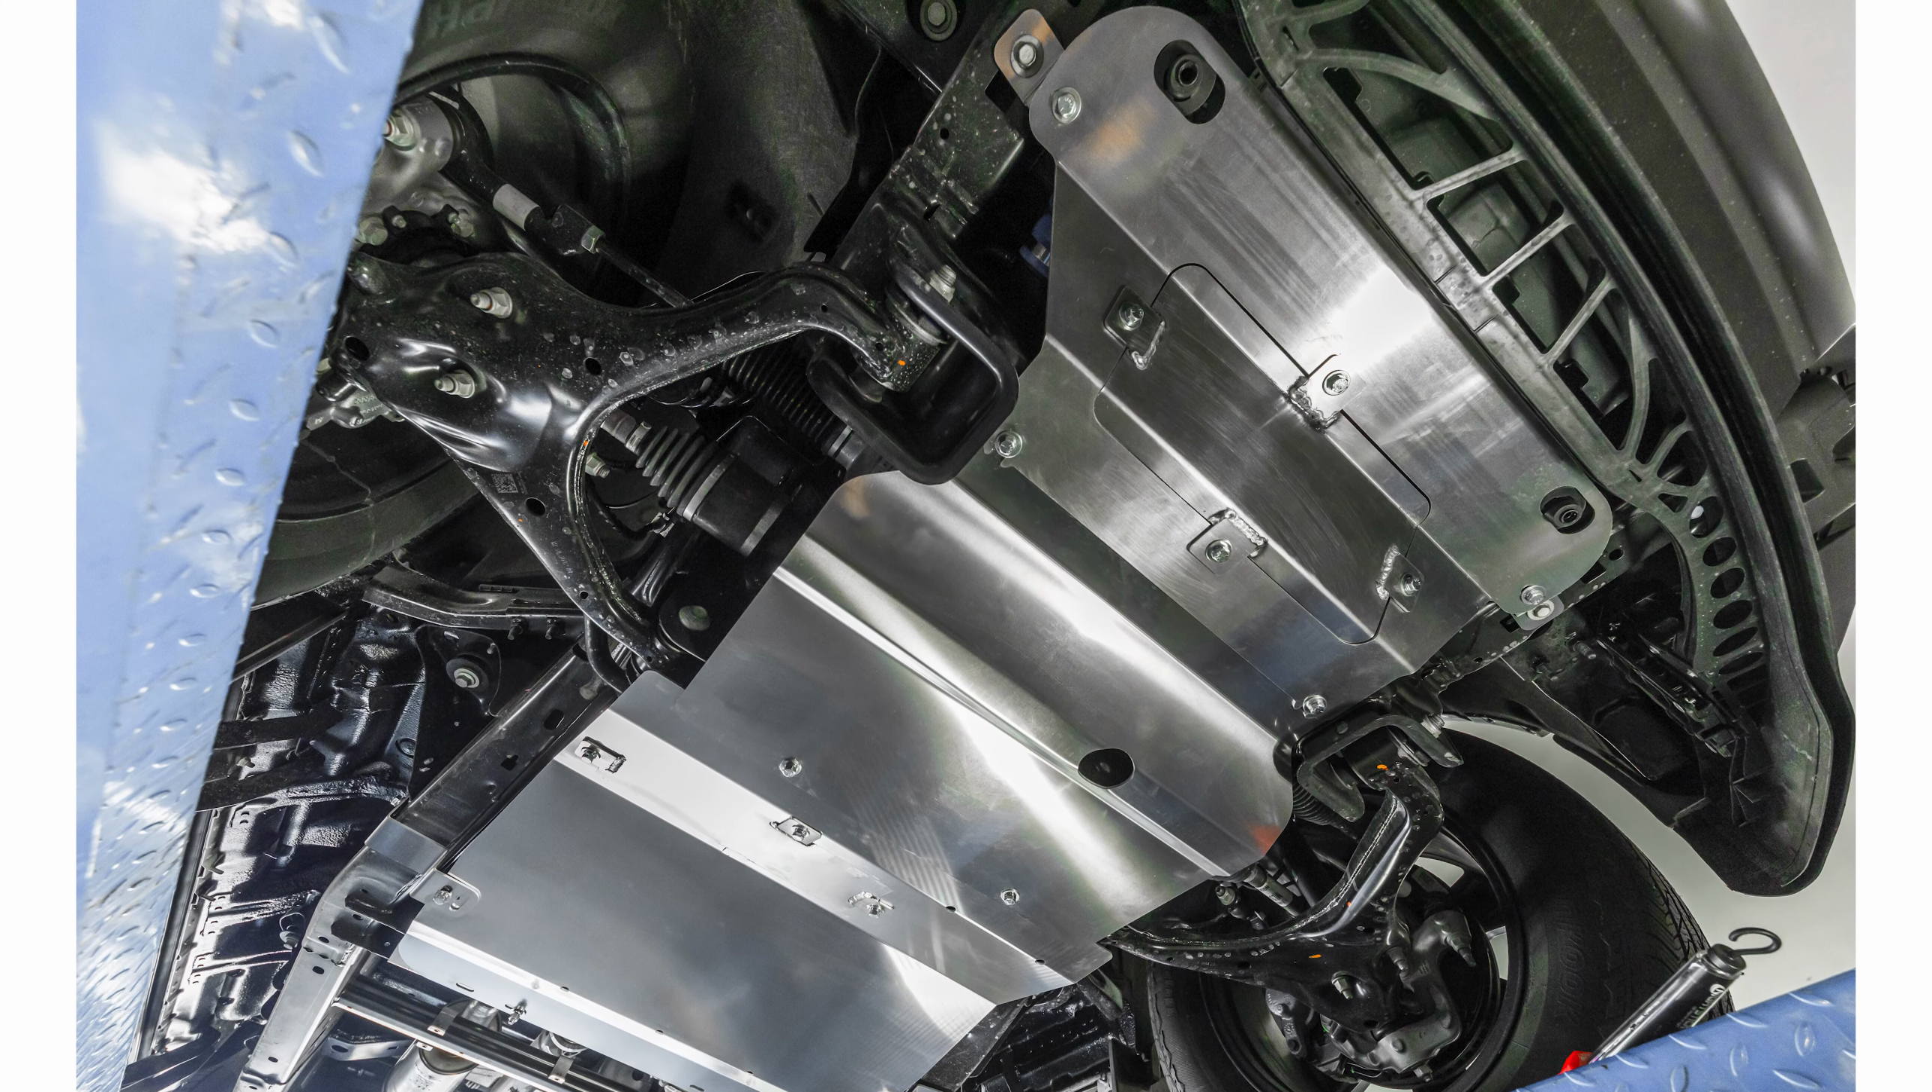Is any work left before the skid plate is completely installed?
No.